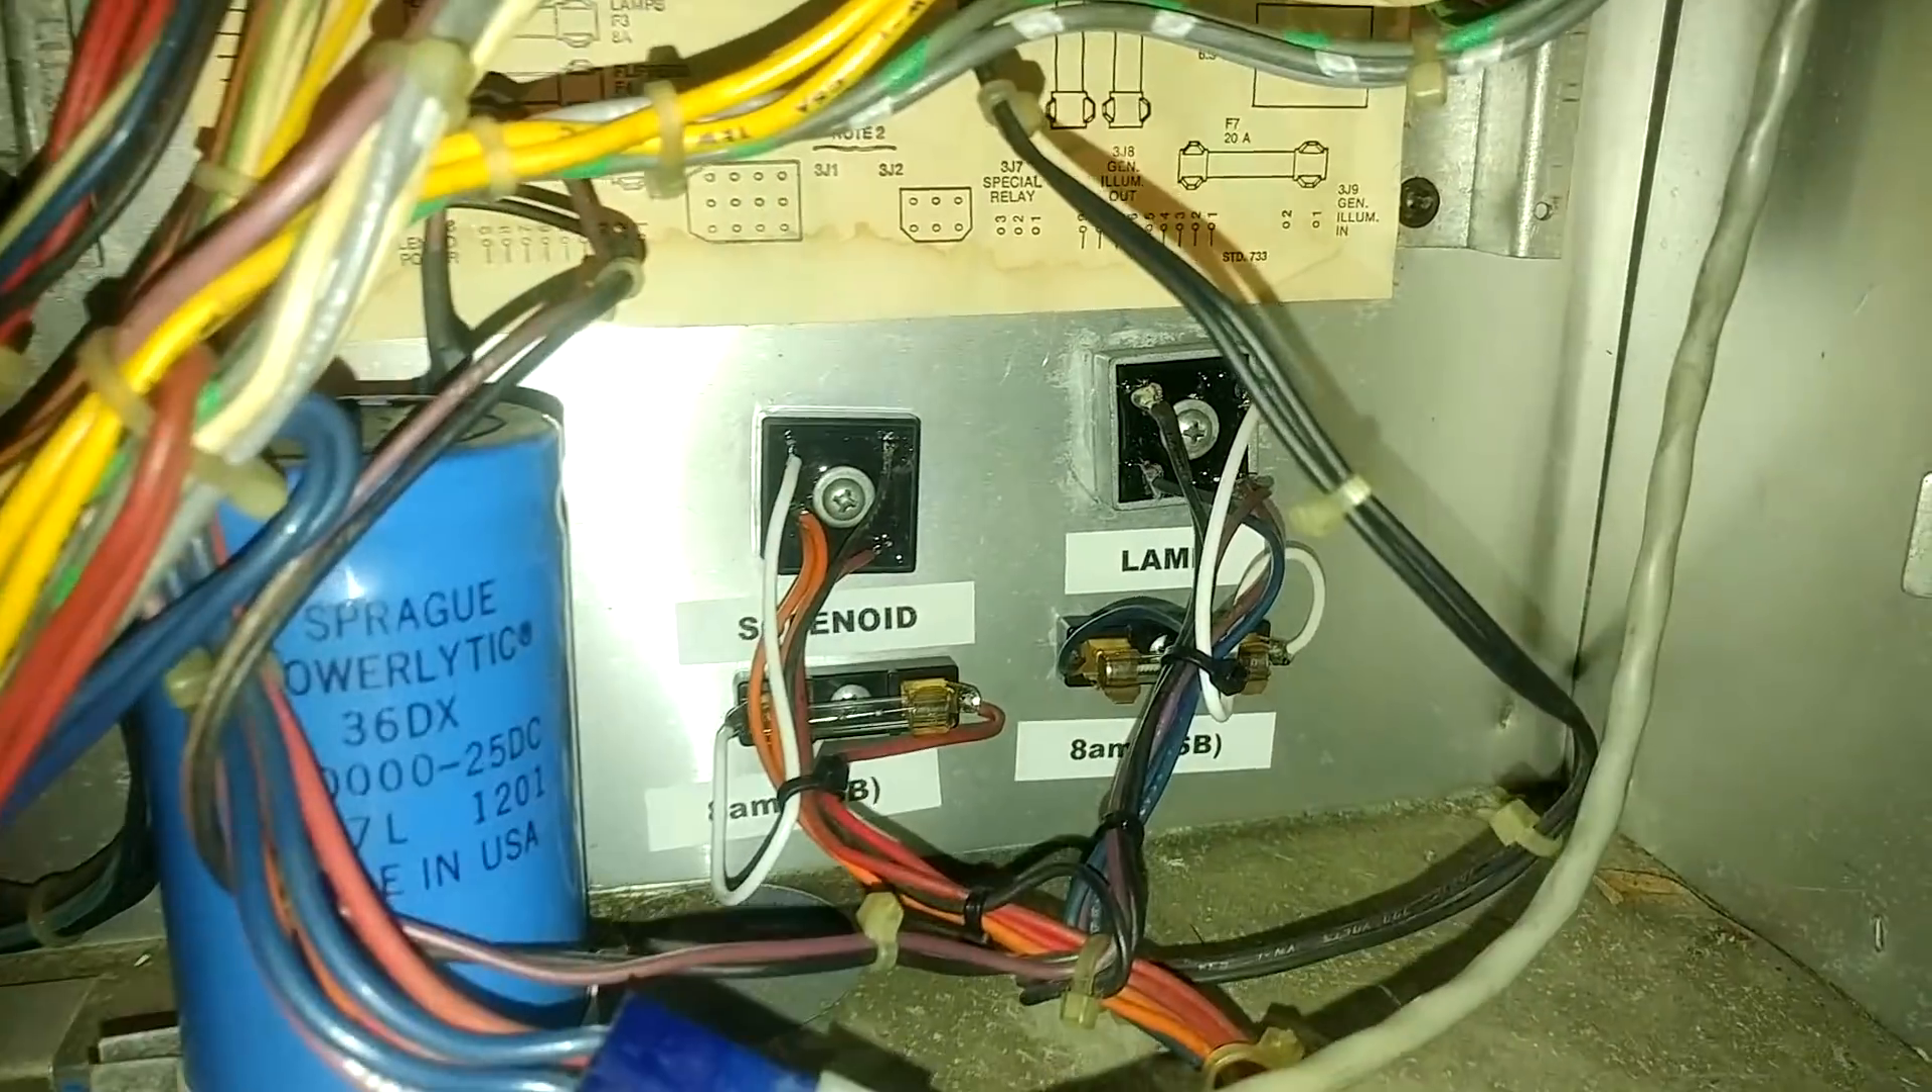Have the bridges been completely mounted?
Yes.